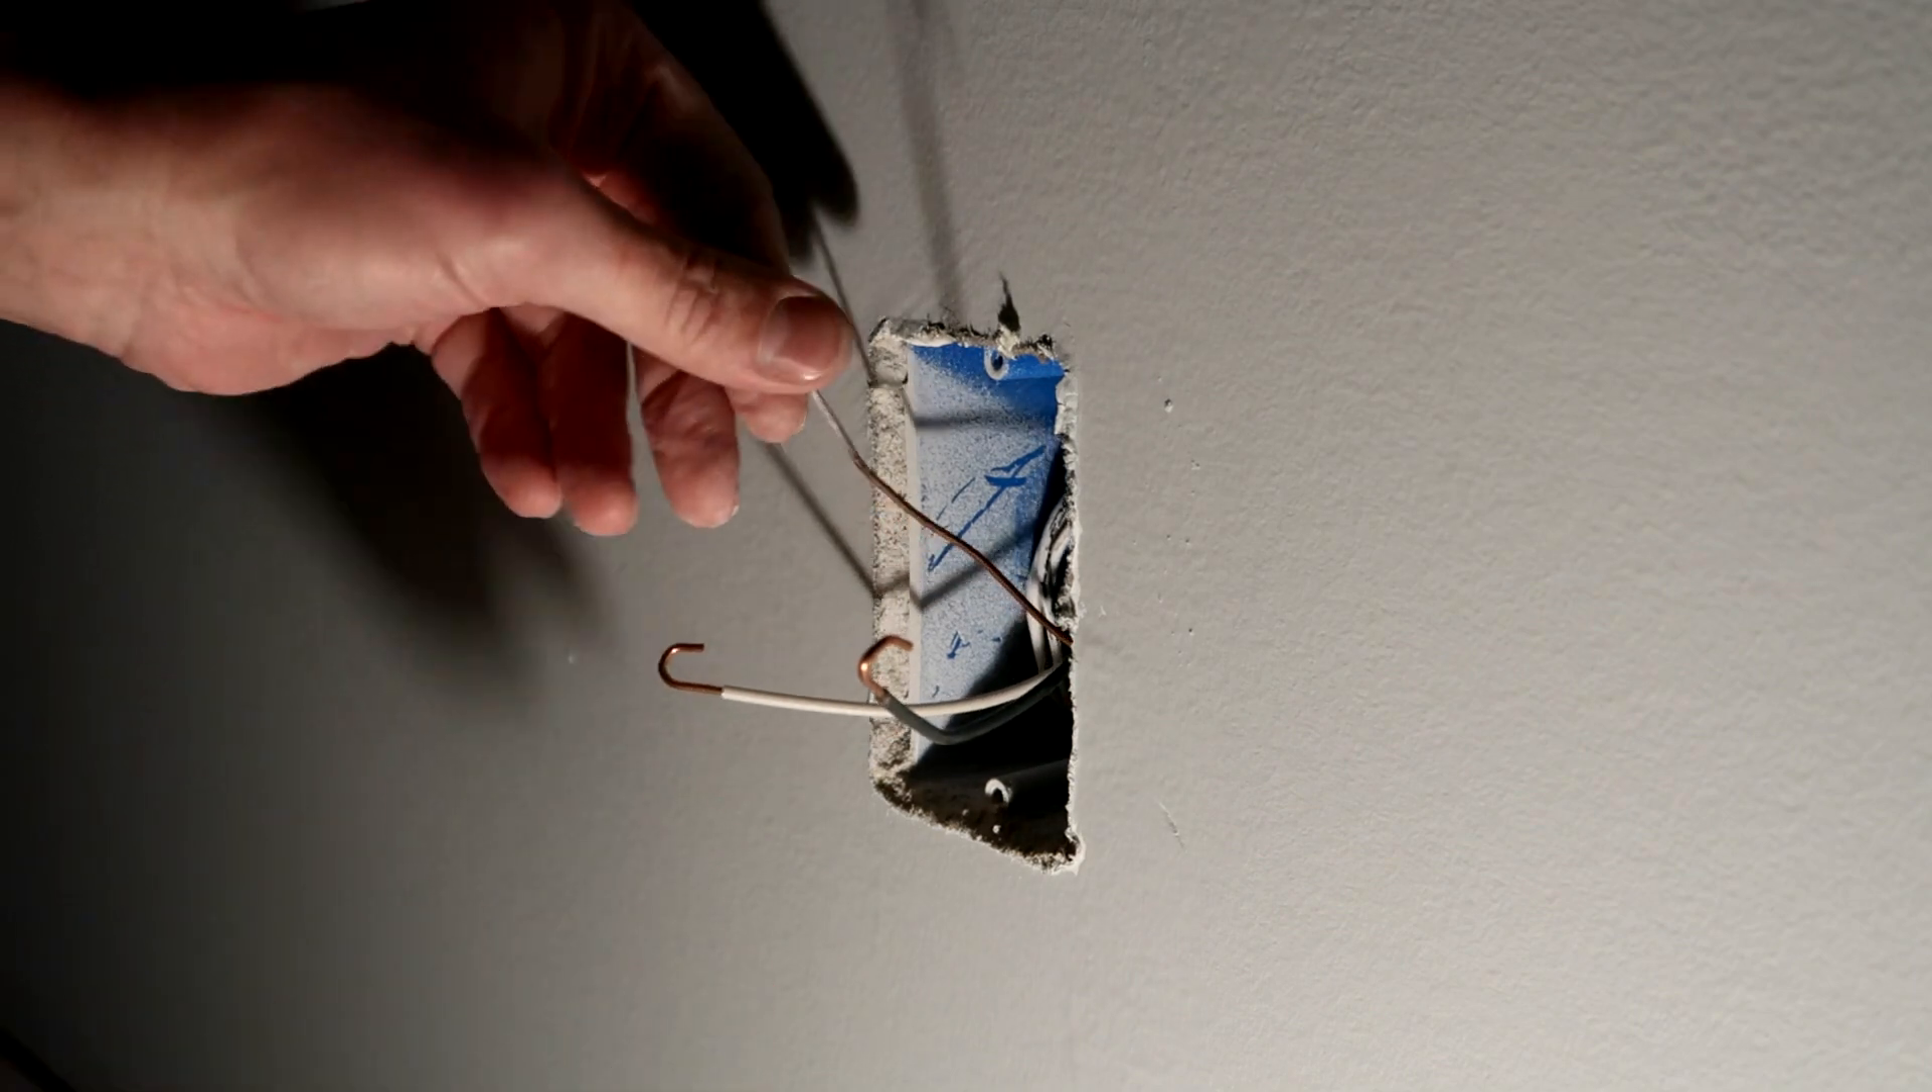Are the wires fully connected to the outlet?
No.